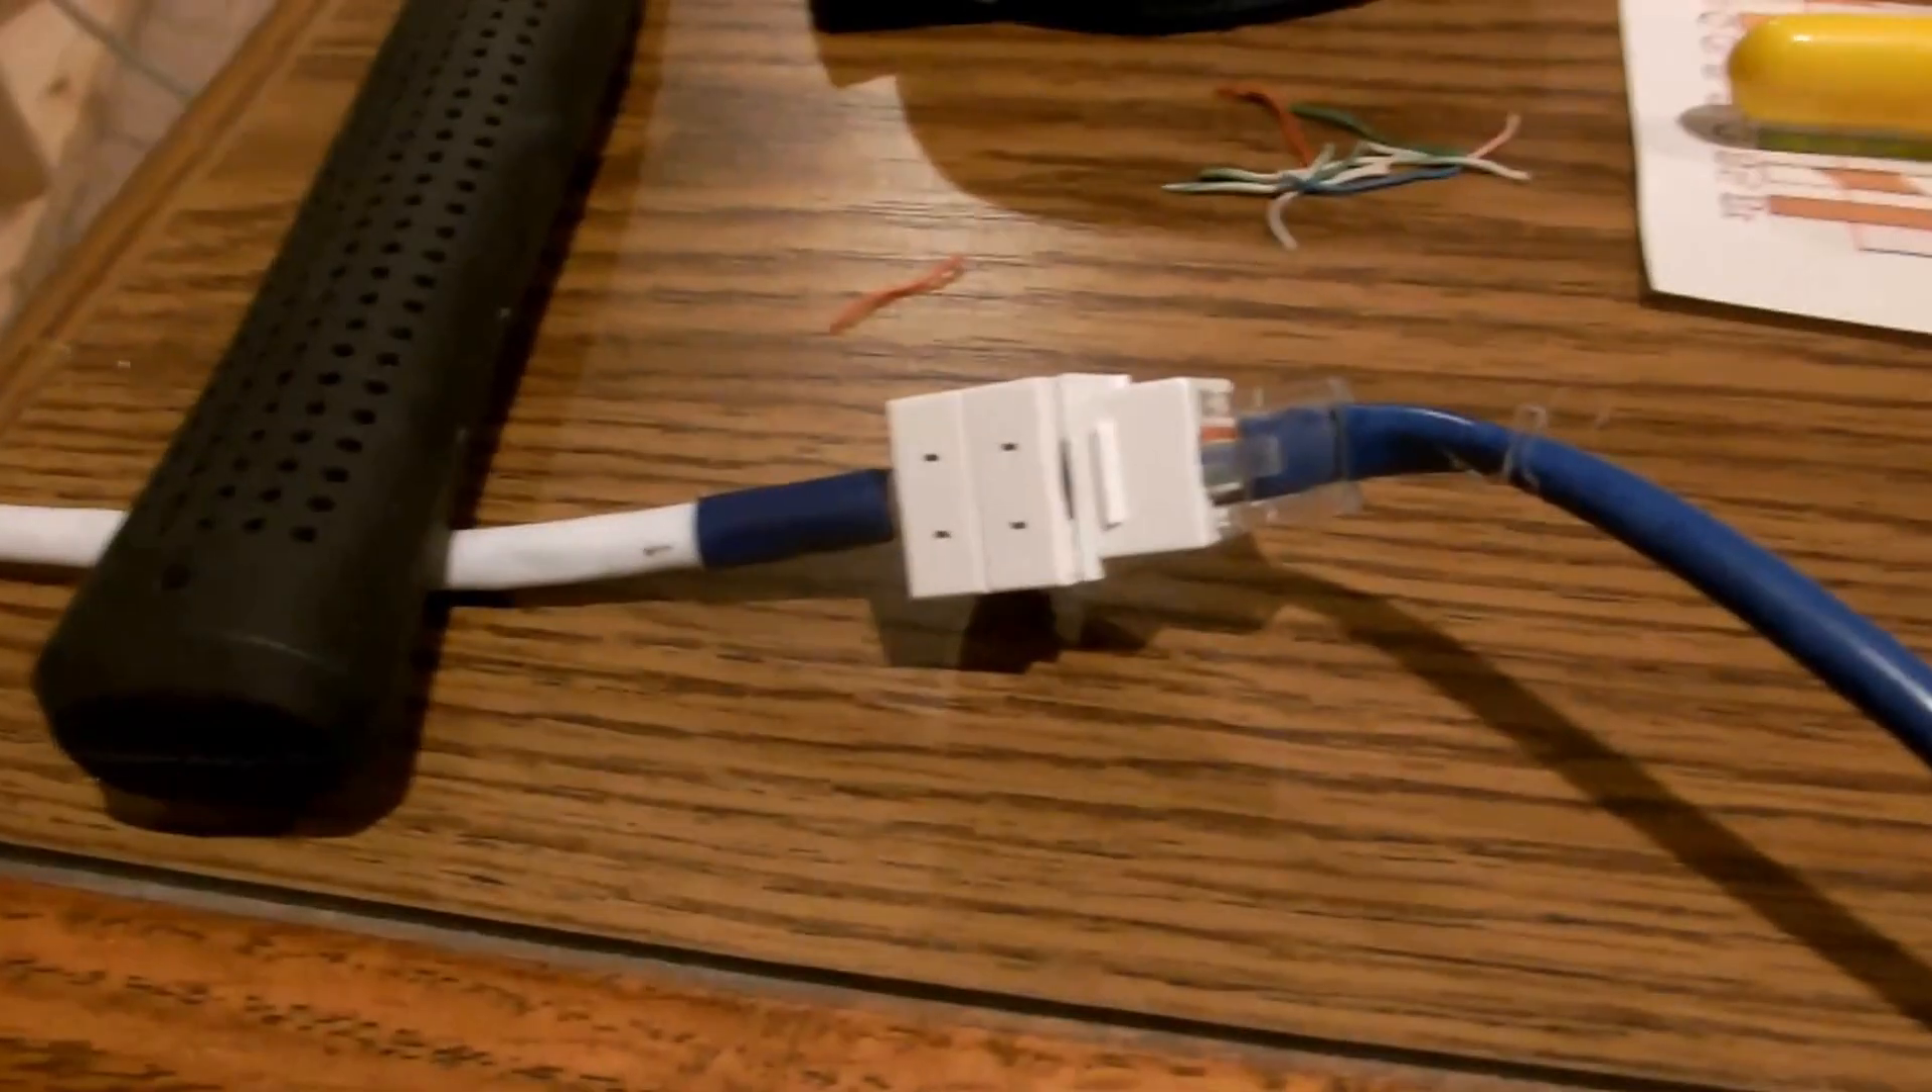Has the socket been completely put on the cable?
Yes.